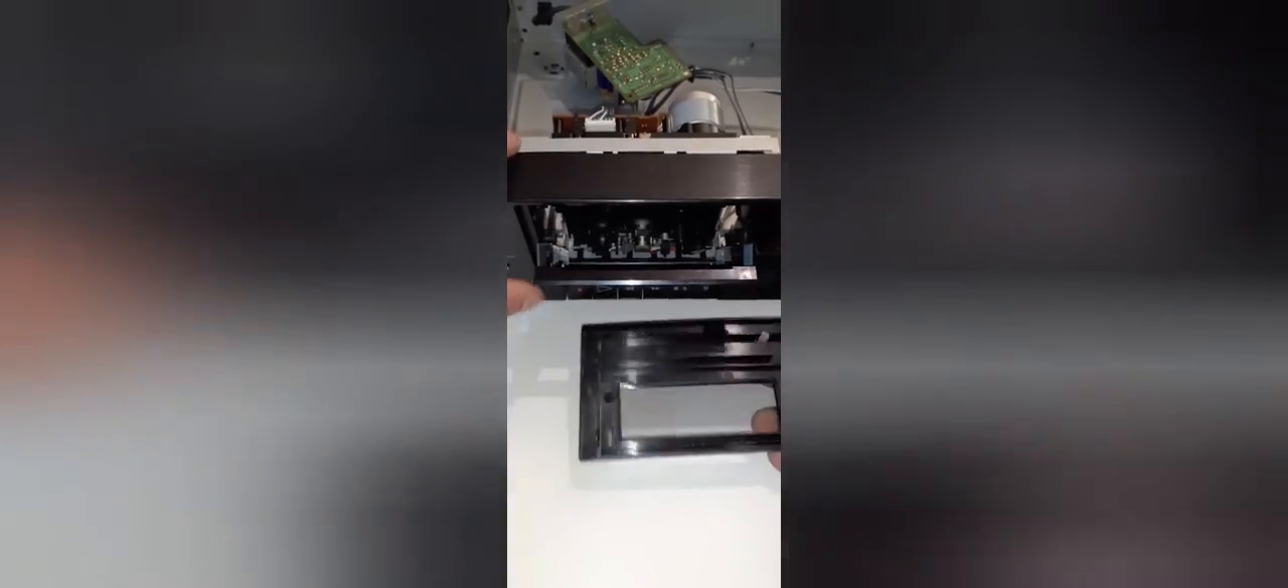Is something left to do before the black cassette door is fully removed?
No.